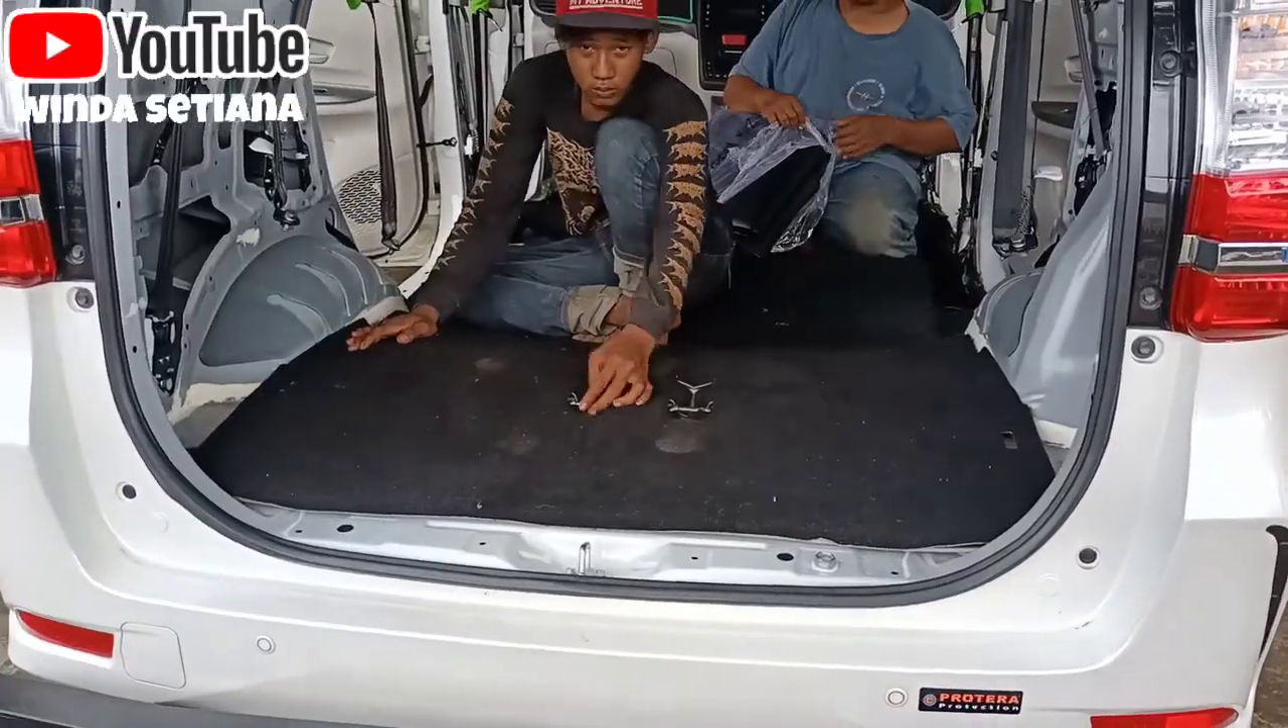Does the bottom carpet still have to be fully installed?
No.